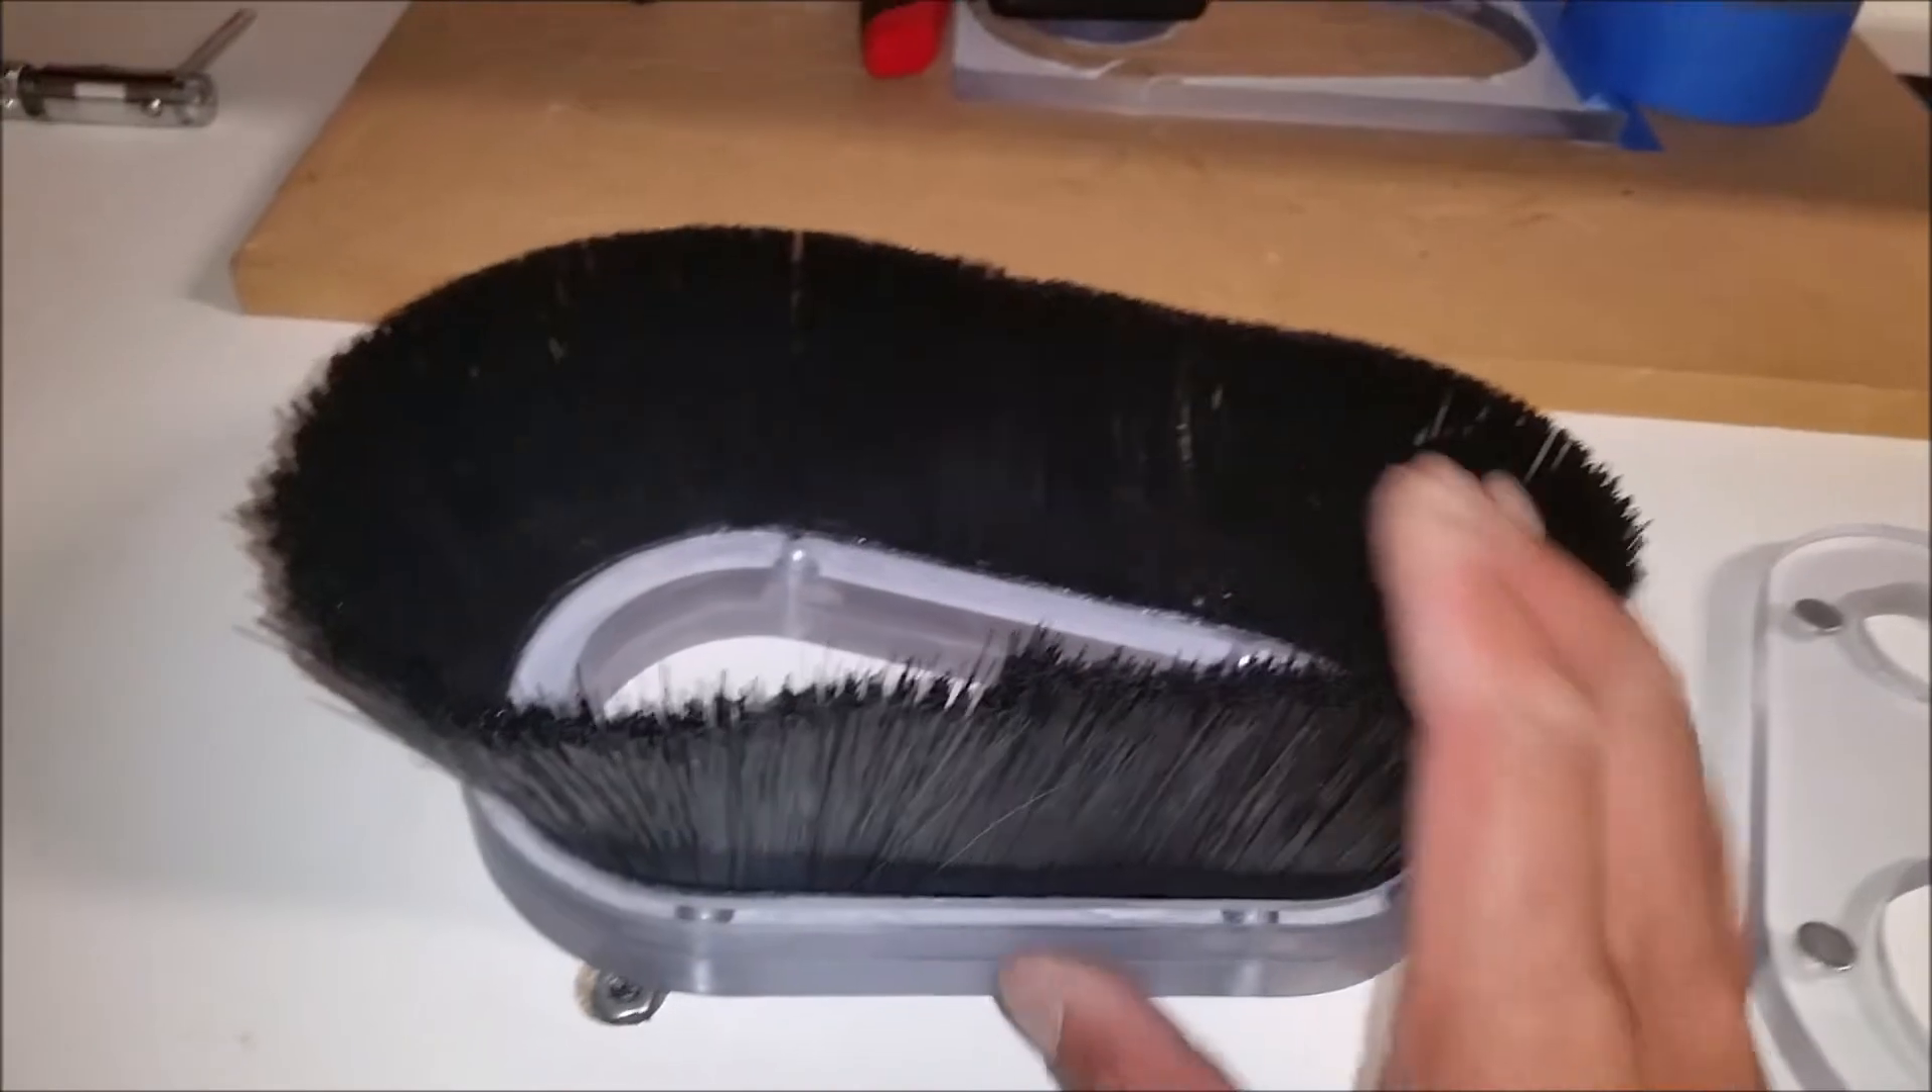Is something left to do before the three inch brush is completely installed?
No.